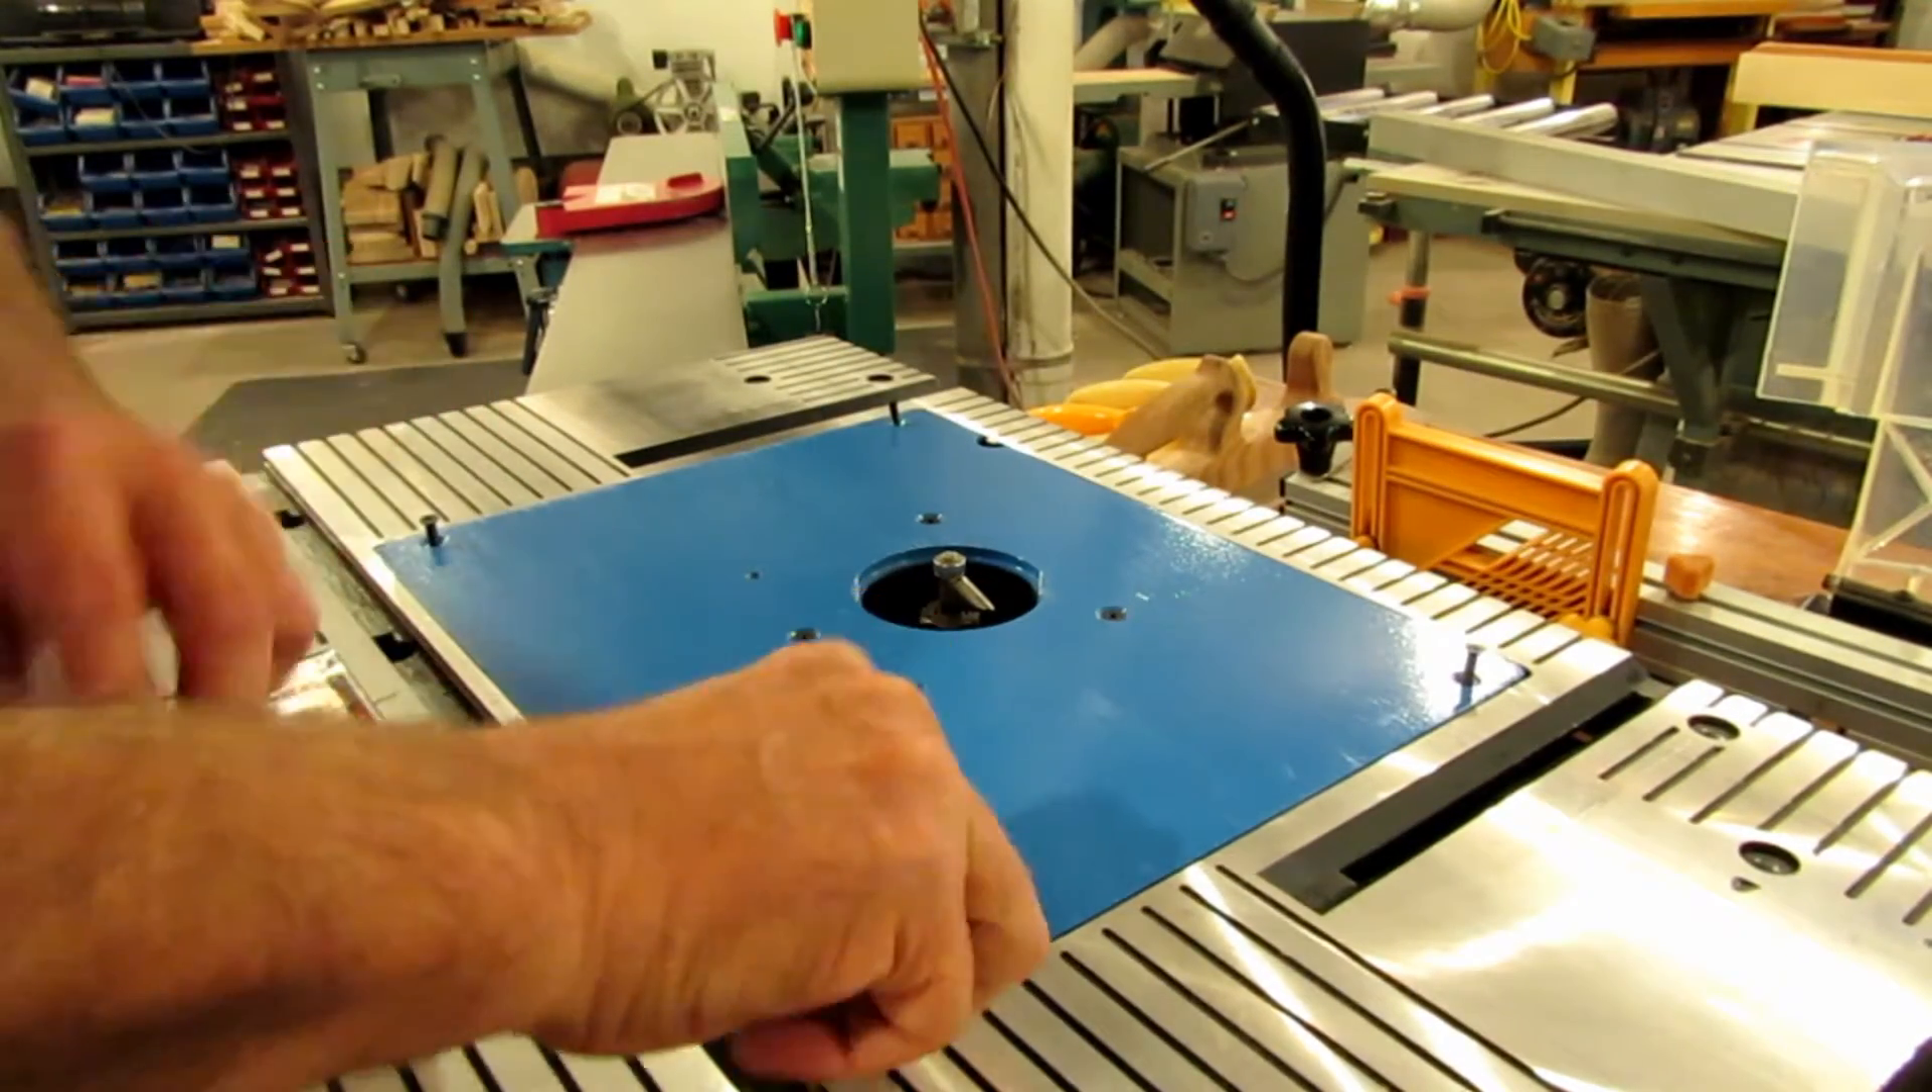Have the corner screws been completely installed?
No.